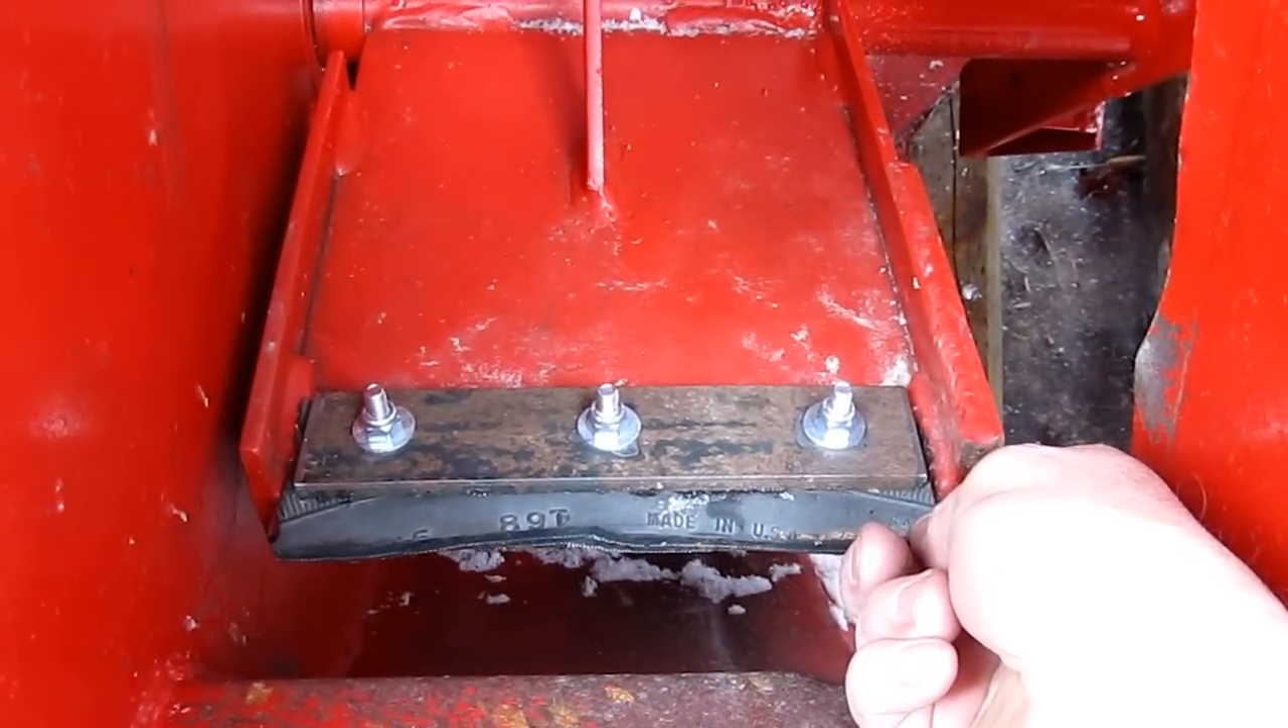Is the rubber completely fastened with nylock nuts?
Yes.